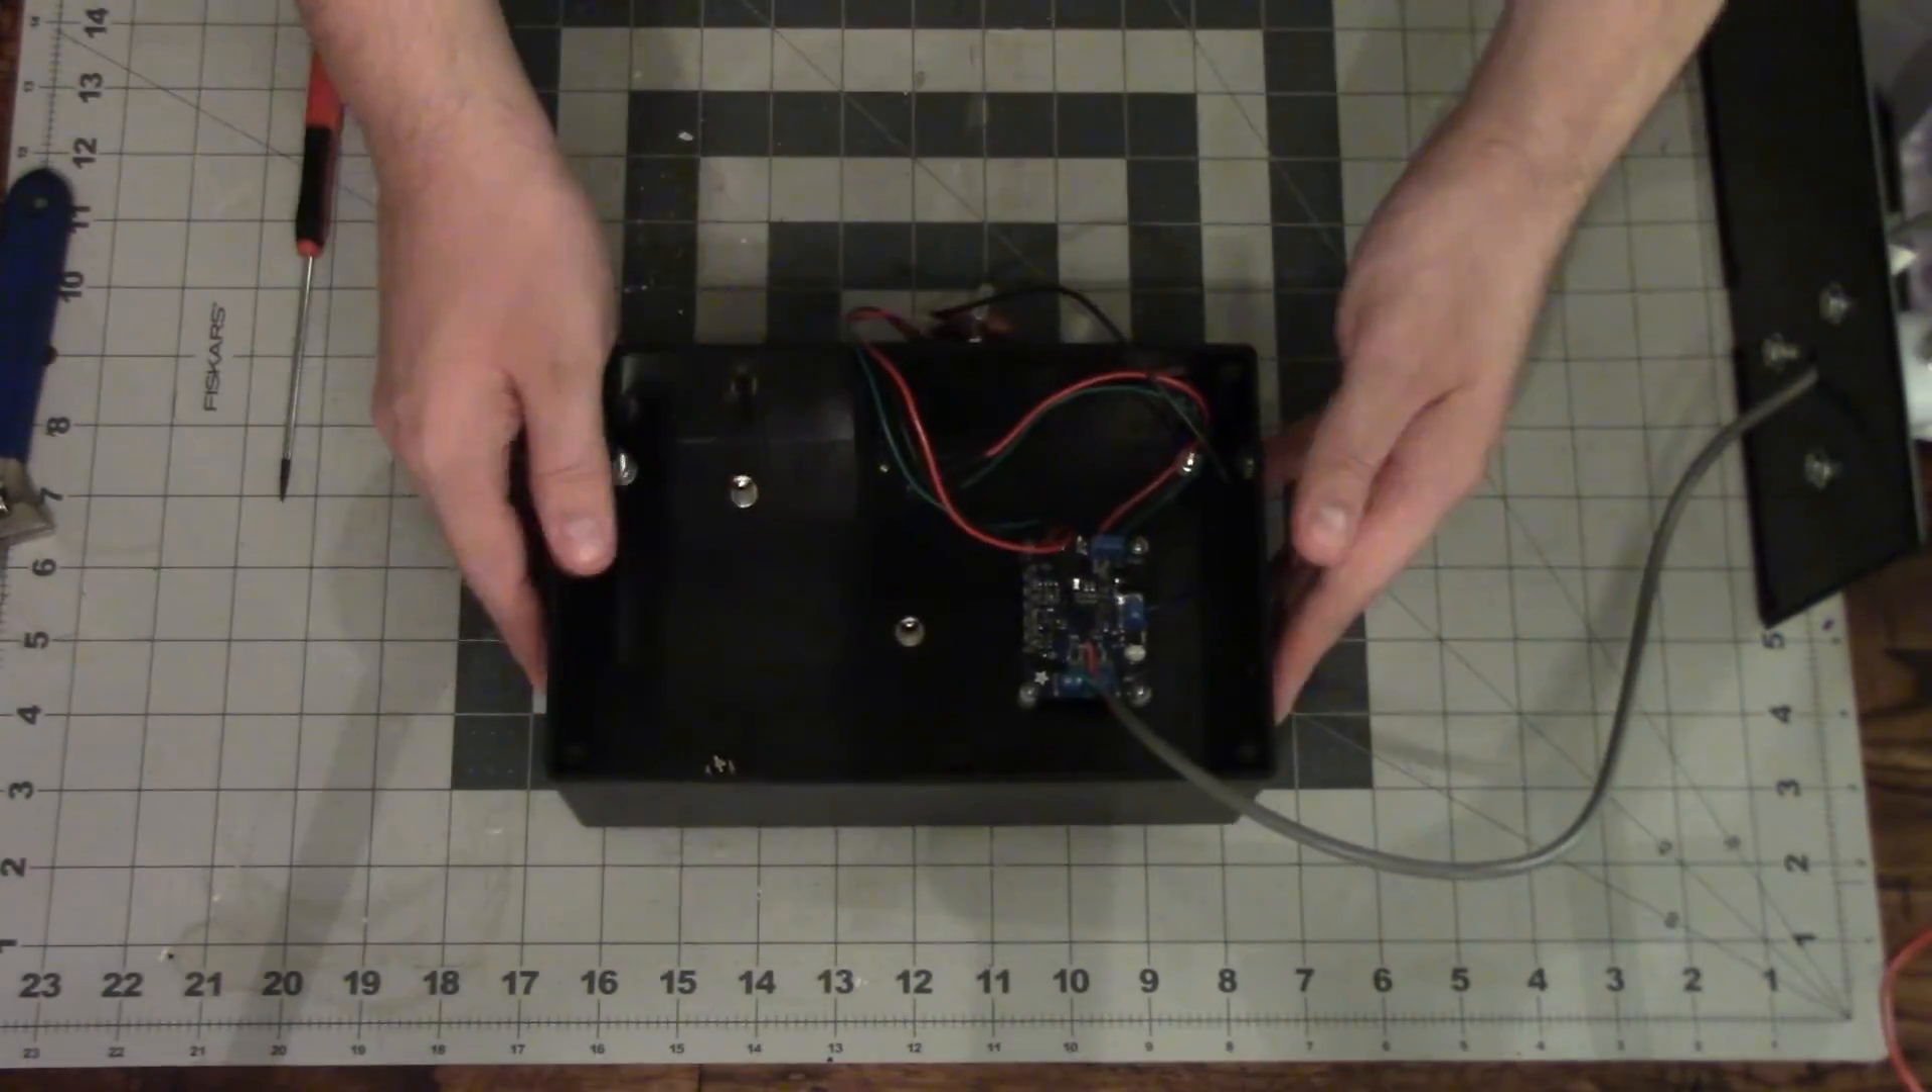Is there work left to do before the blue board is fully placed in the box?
No.